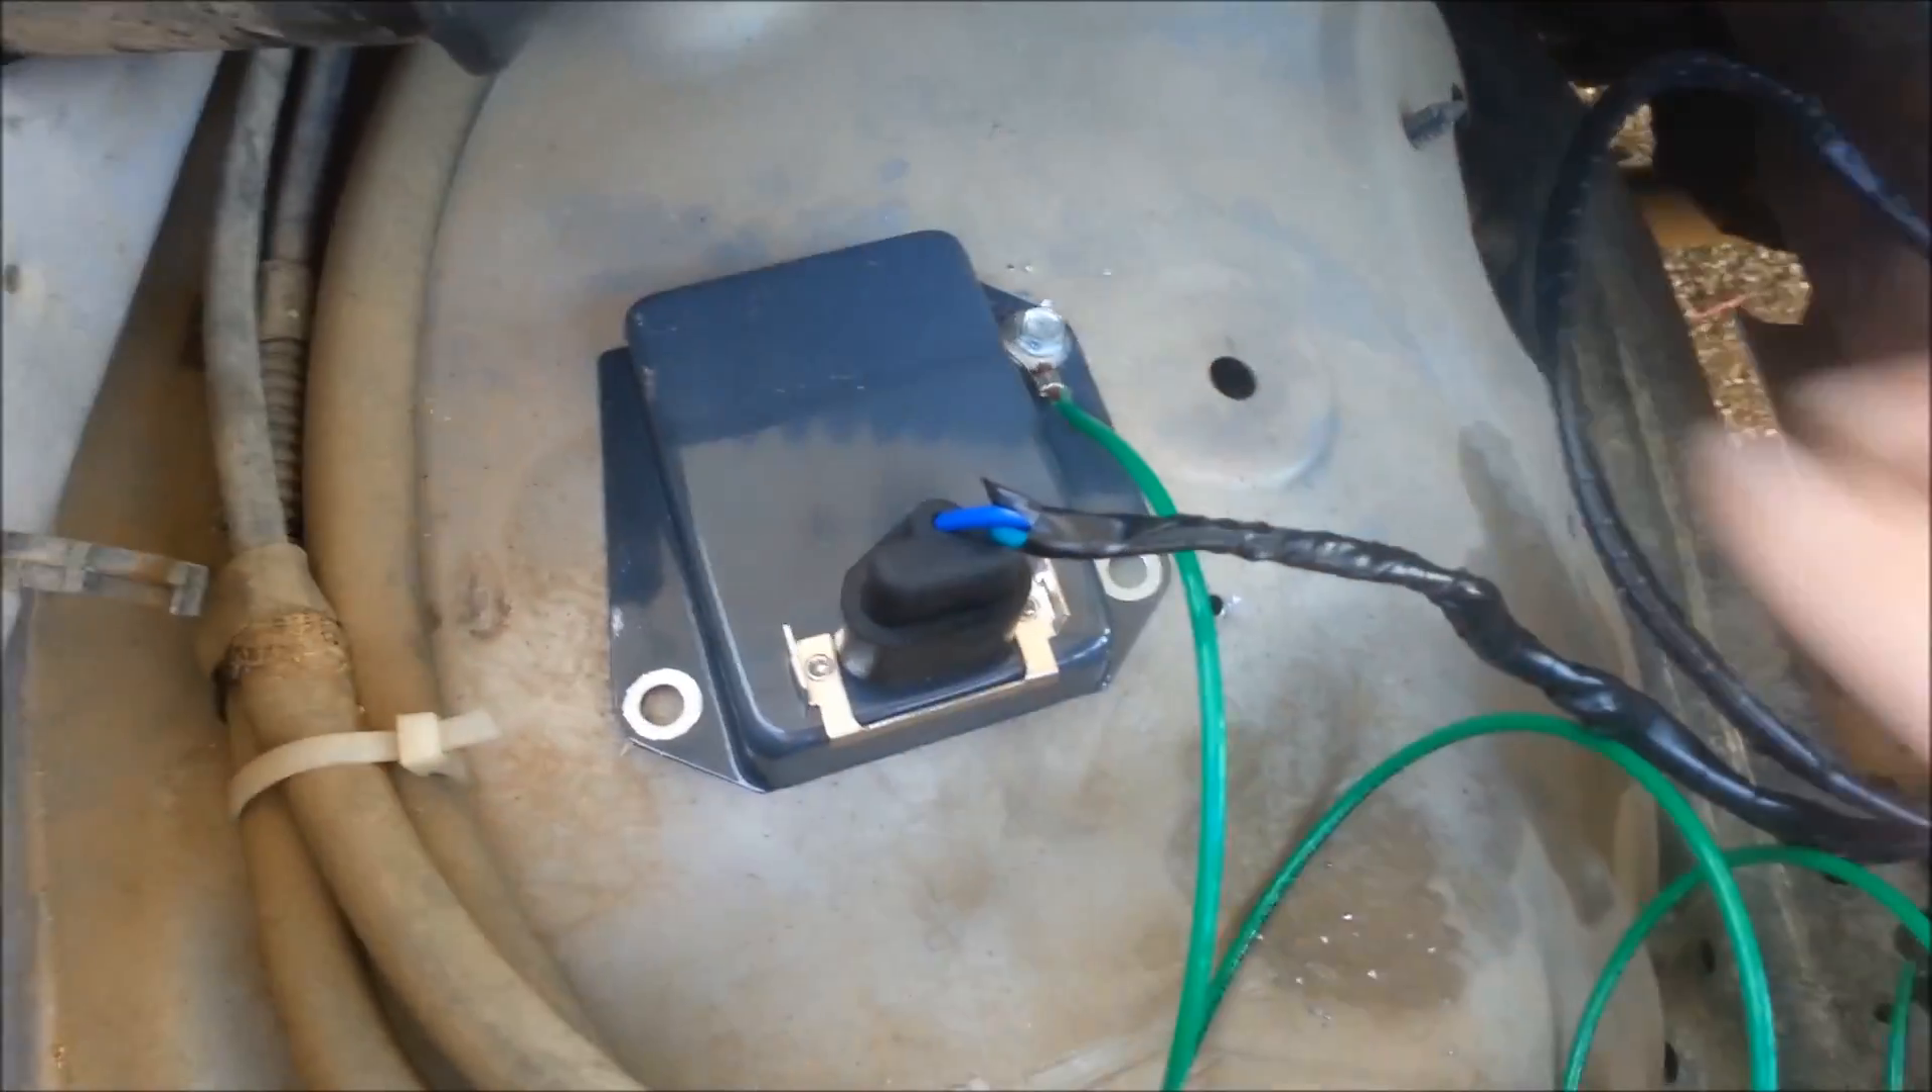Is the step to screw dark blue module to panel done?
No.